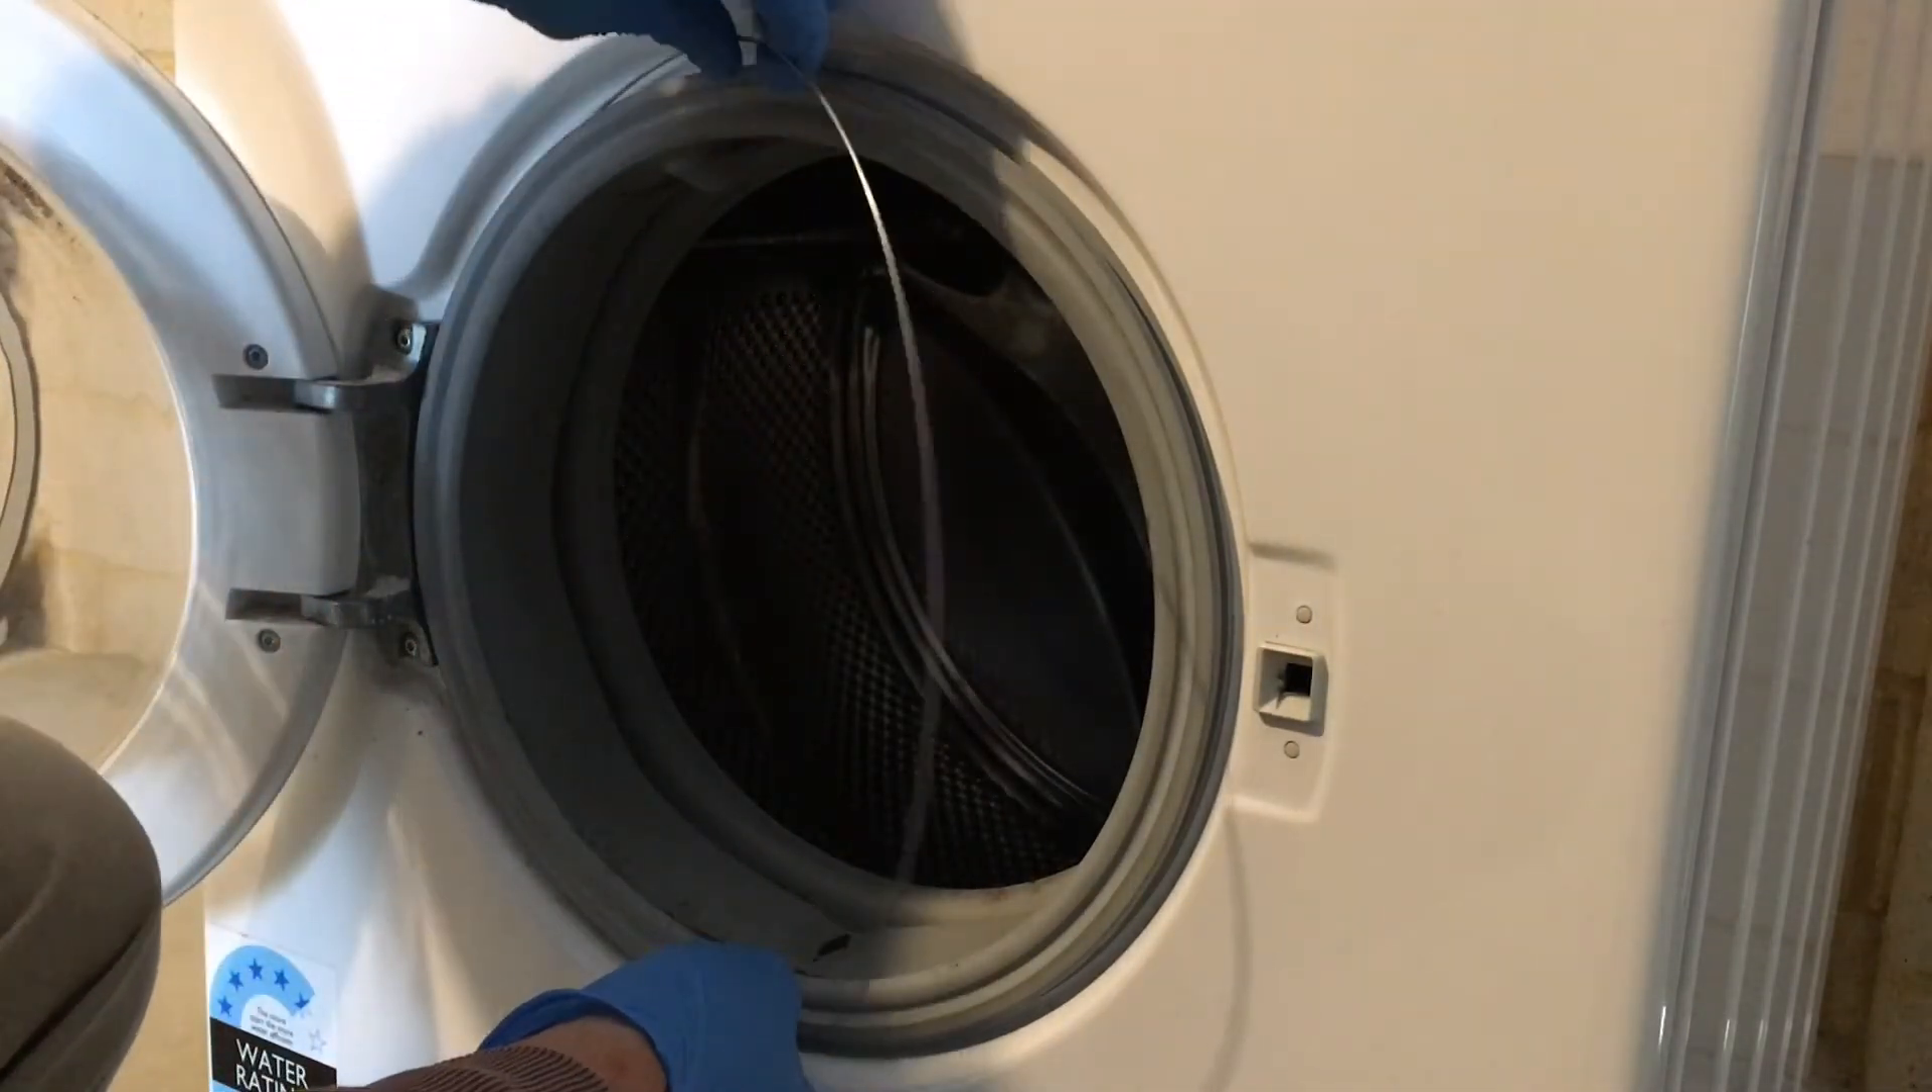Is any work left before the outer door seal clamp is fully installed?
Yes.